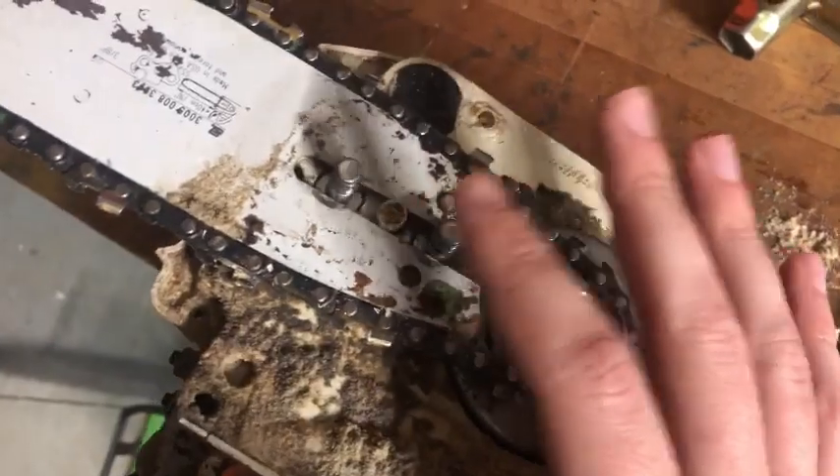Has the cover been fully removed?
Yes.